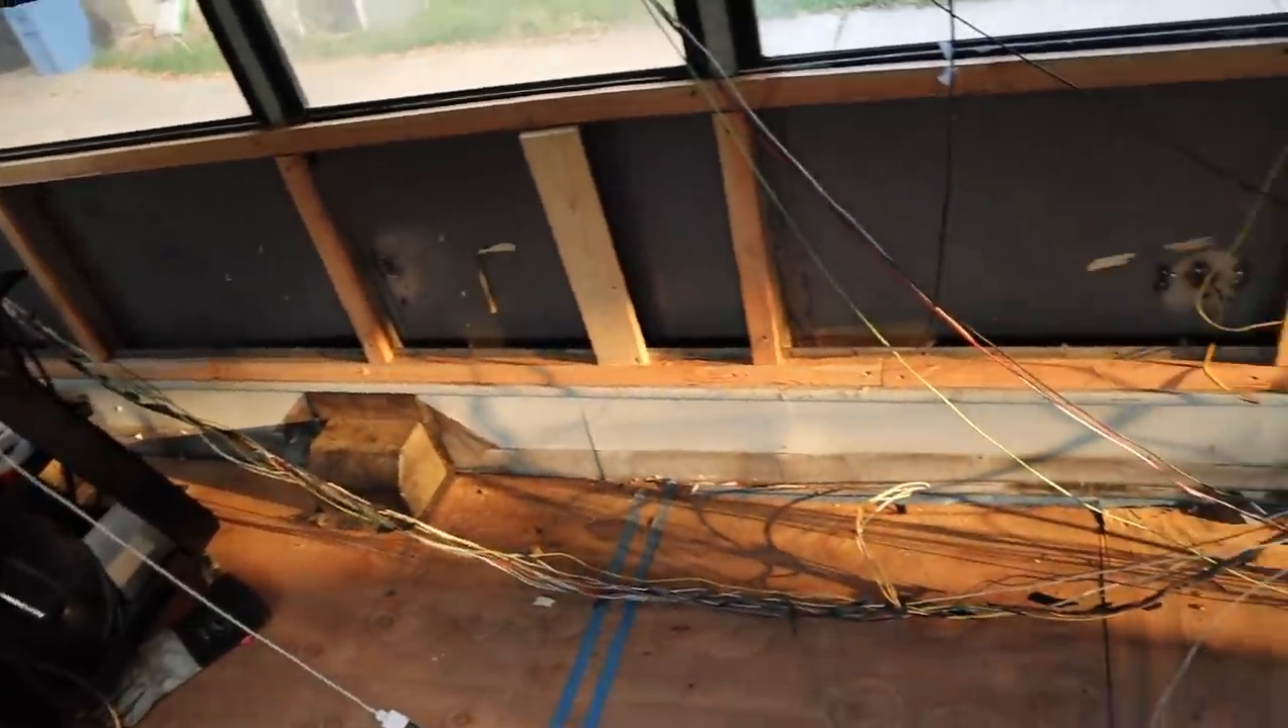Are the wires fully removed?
No.